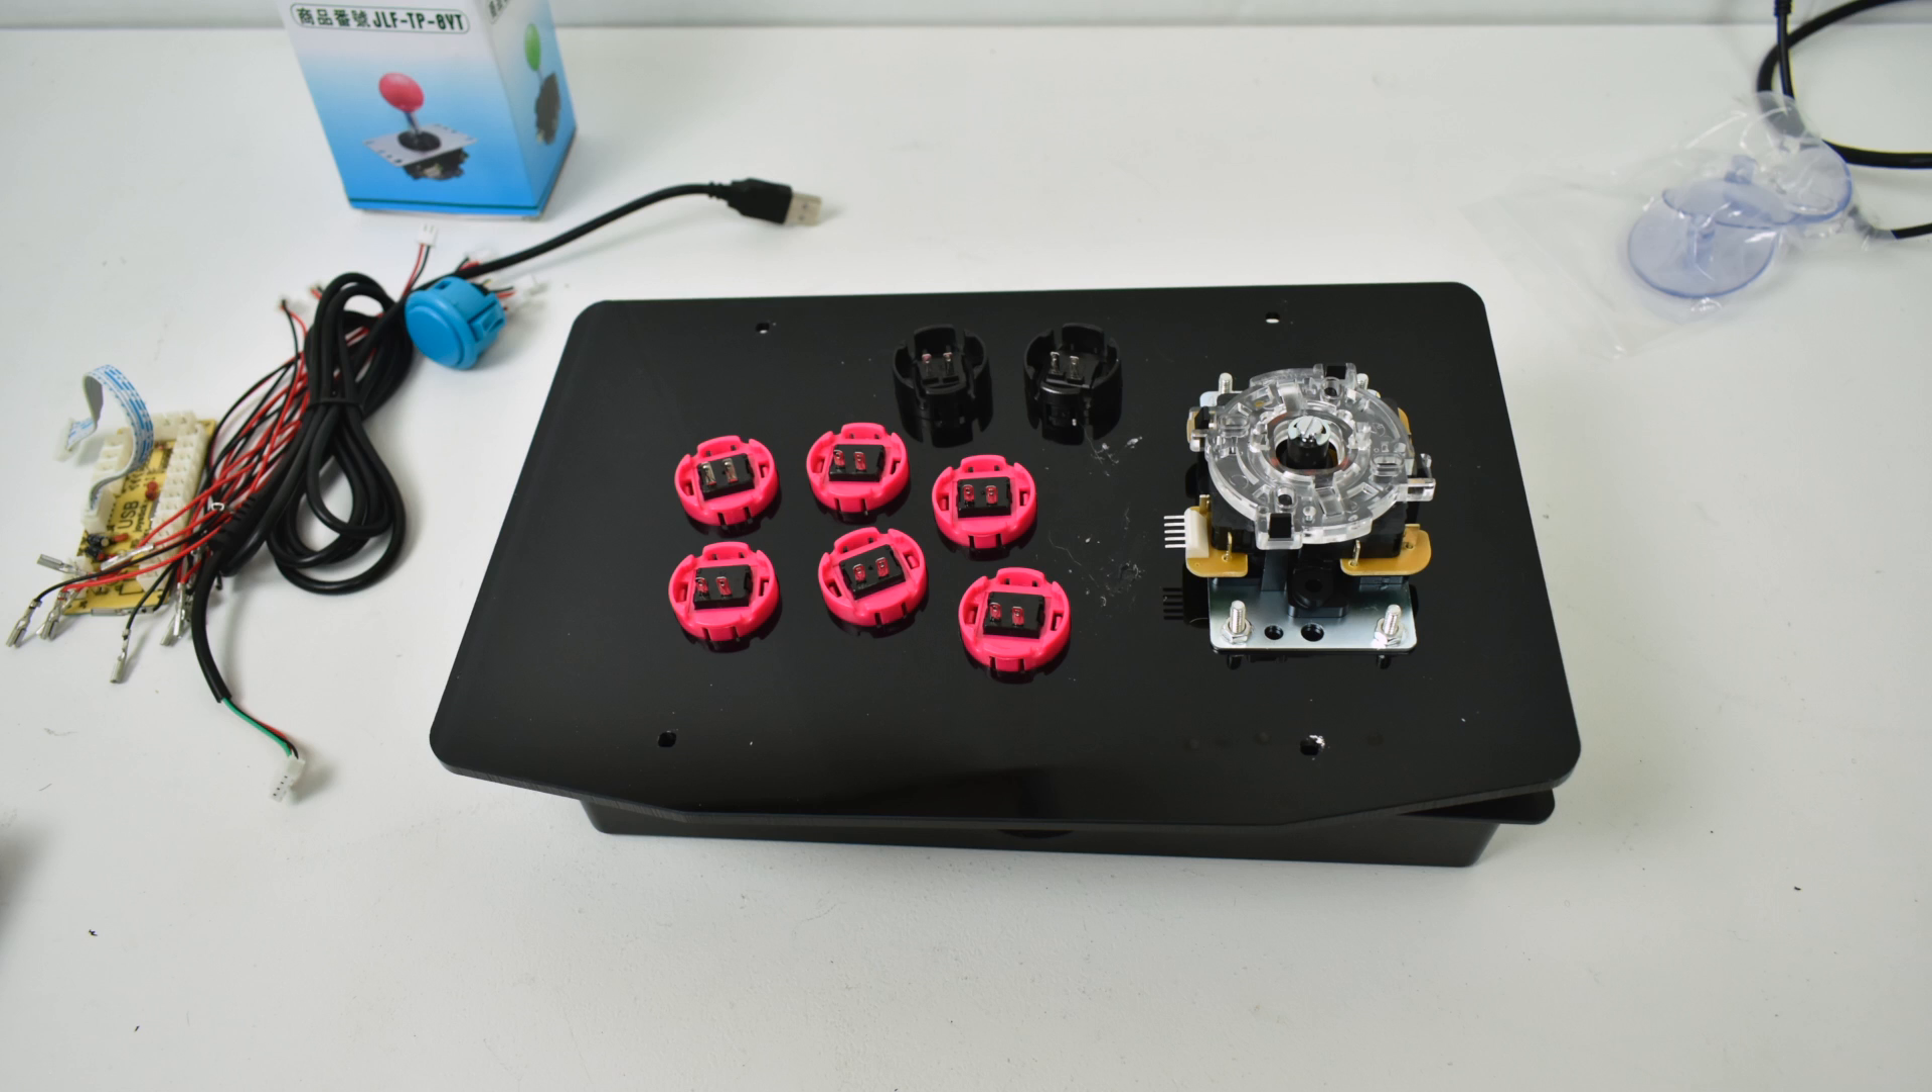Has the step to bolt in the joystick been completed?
Yes.